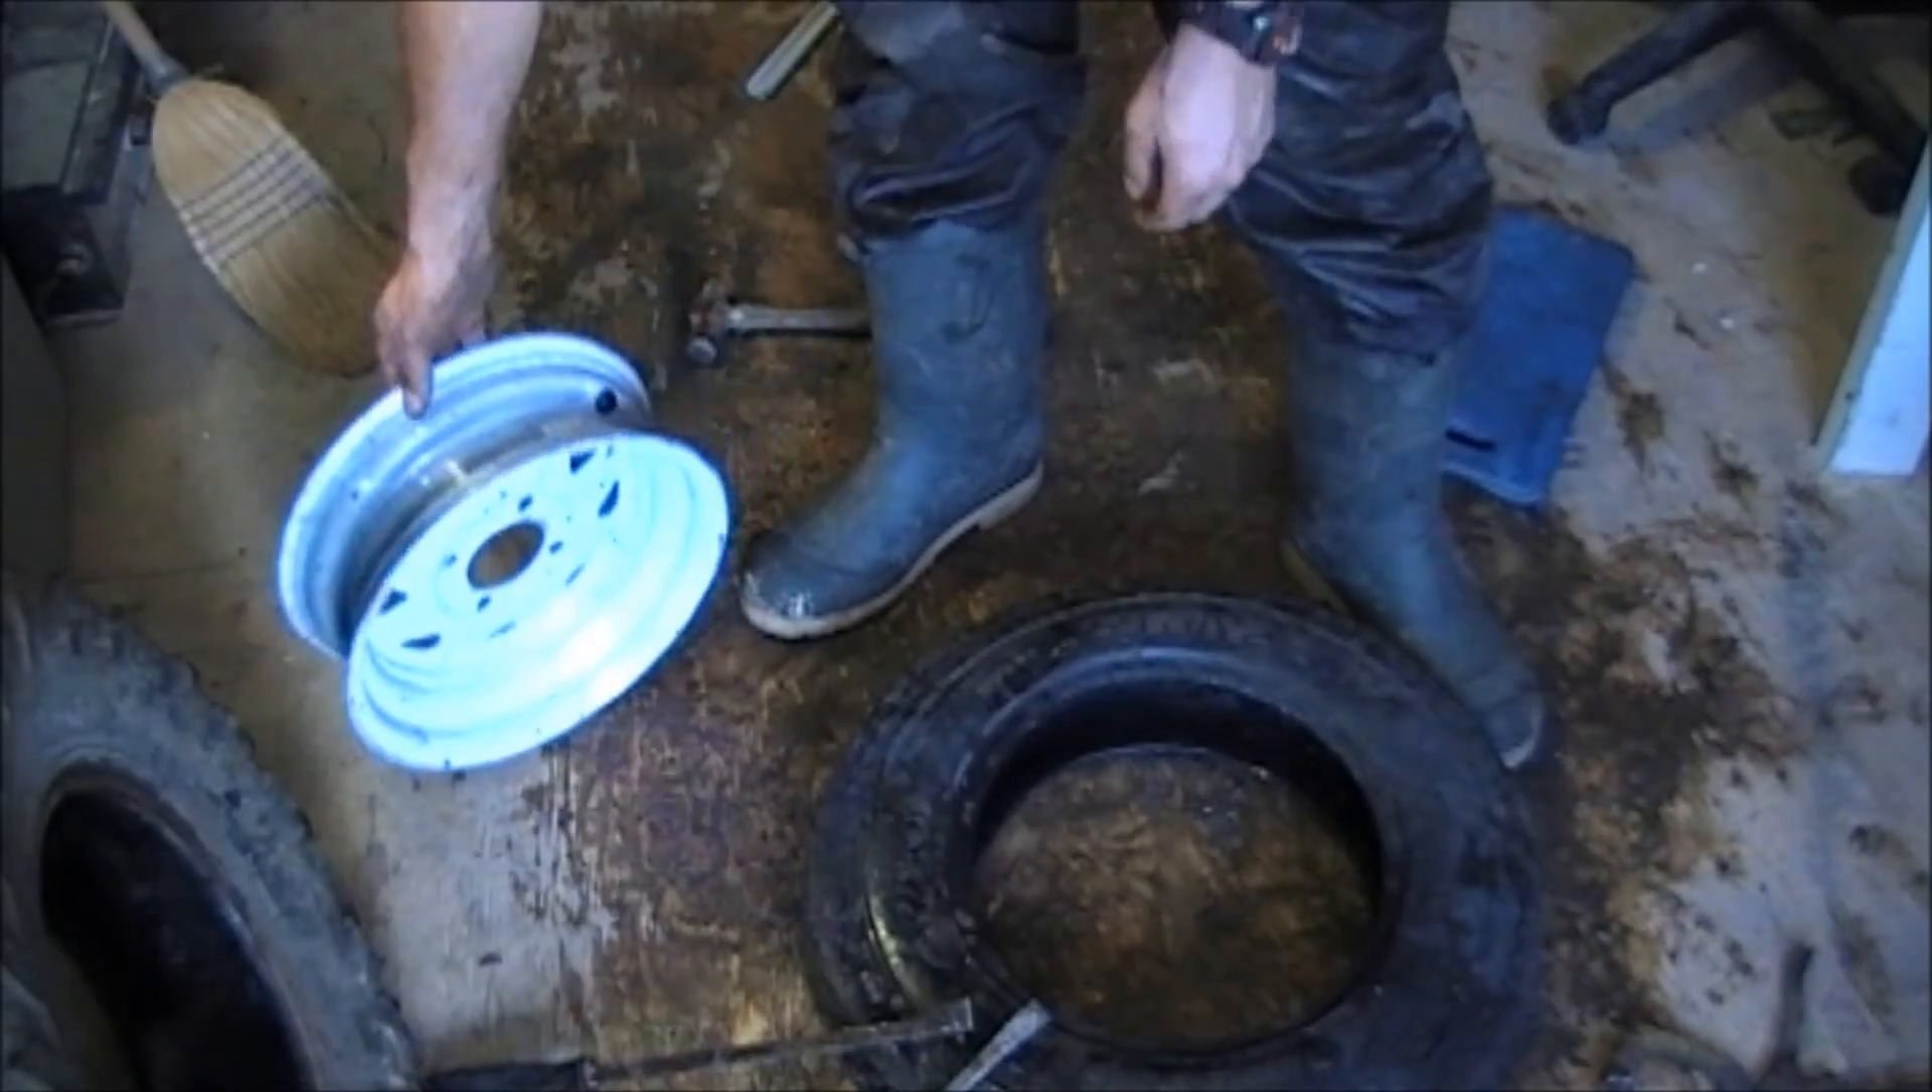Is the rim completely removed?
Yes.